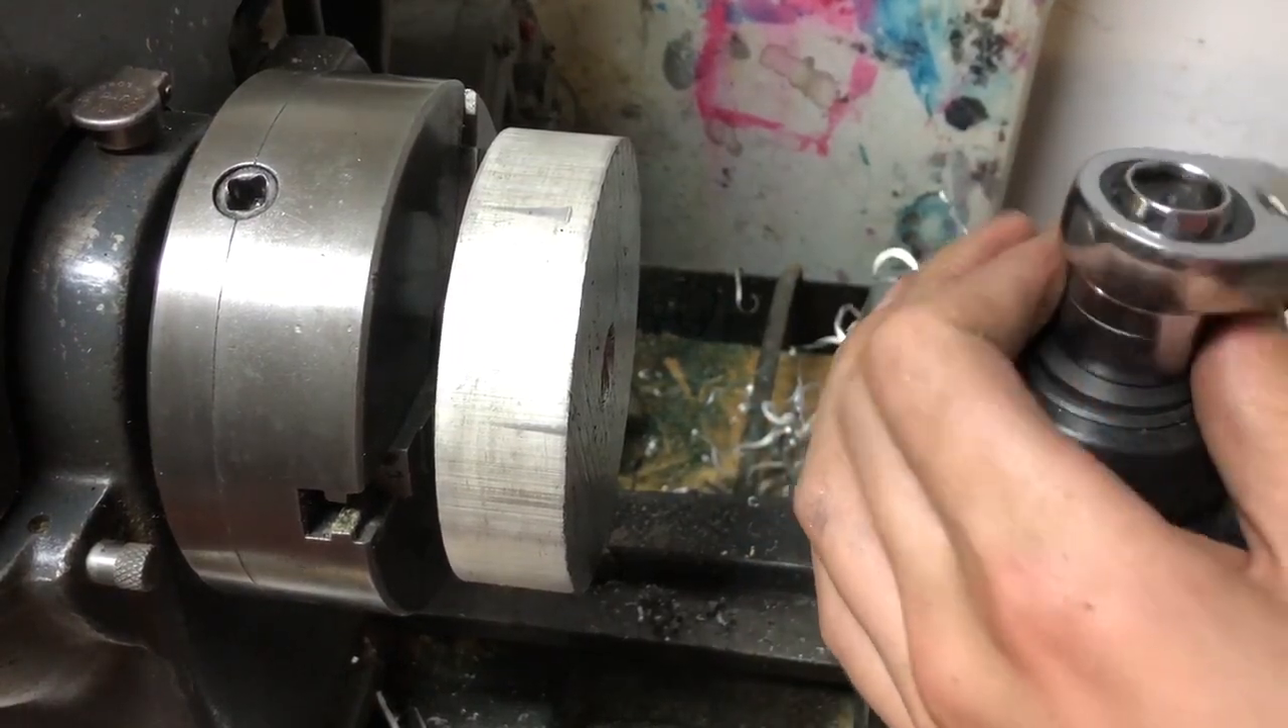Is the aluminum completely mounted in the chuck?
Yes.